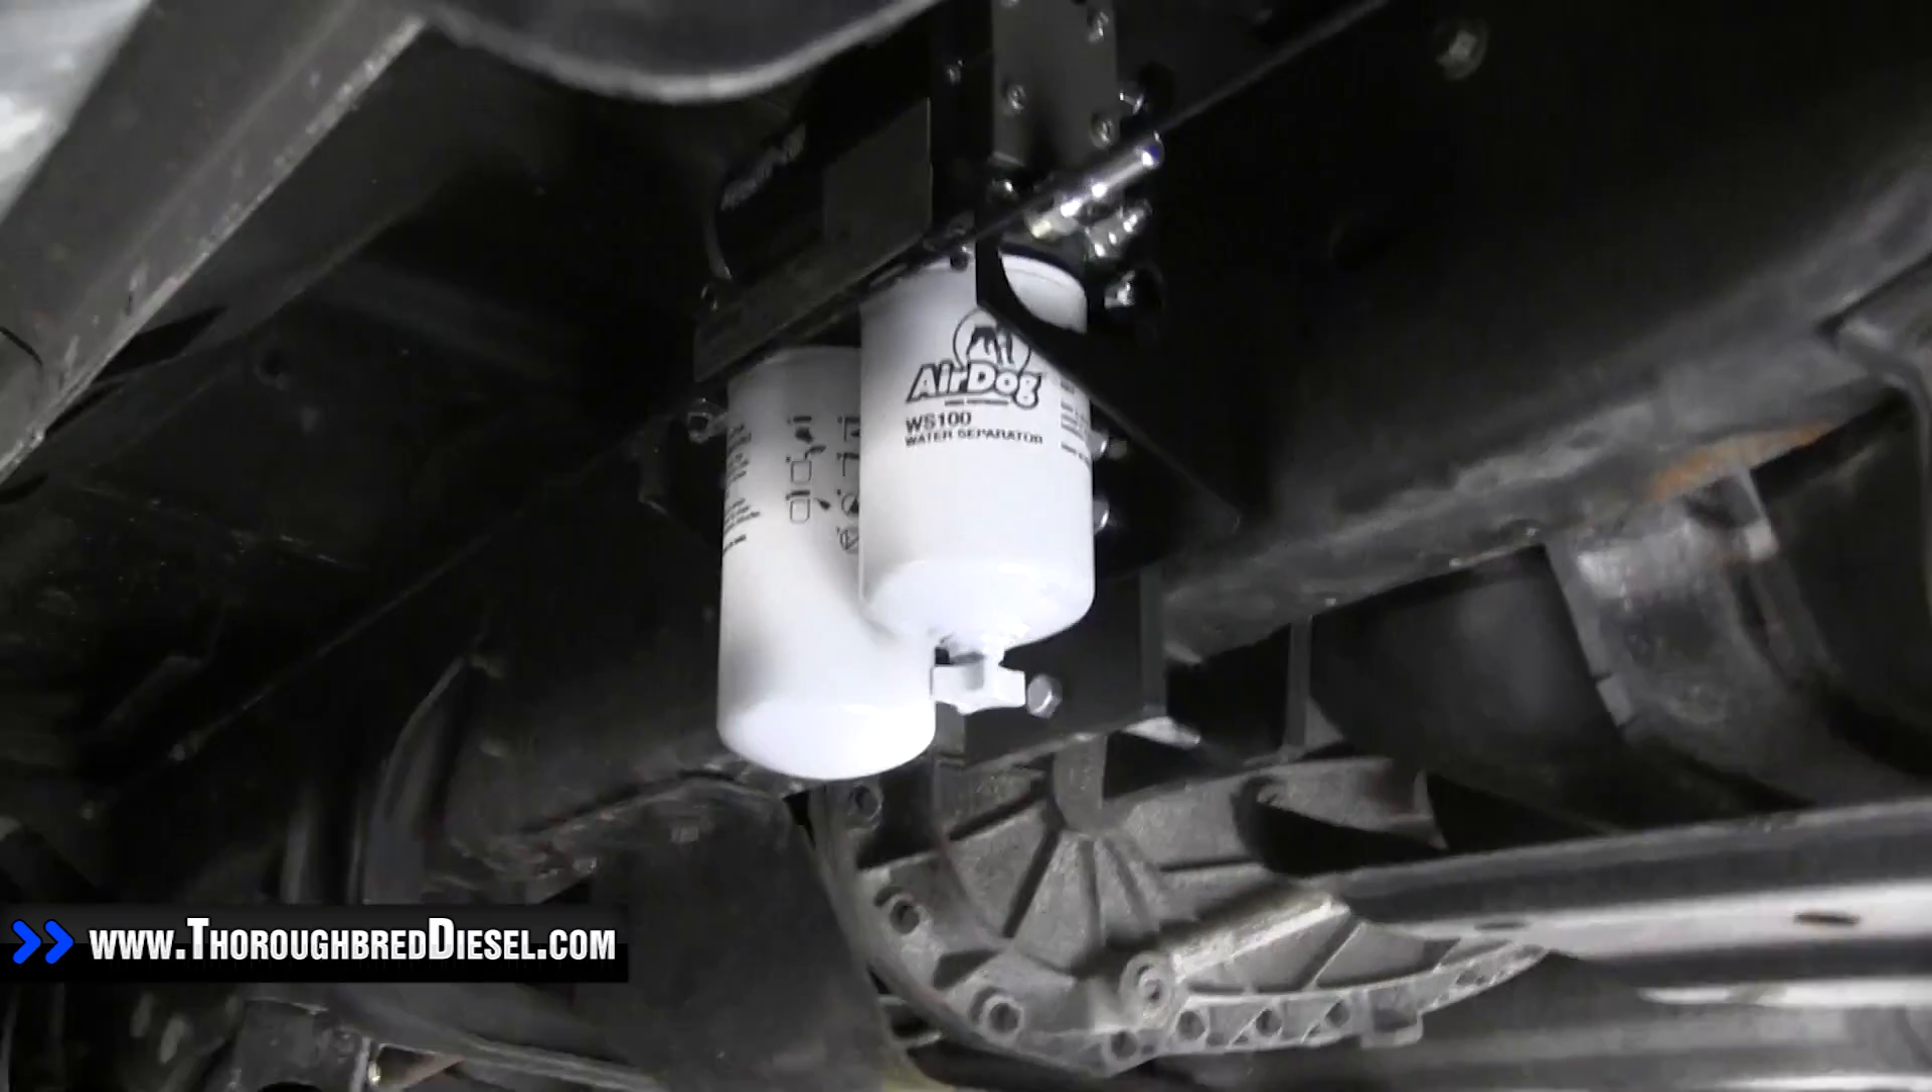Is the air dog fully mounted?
Yes.